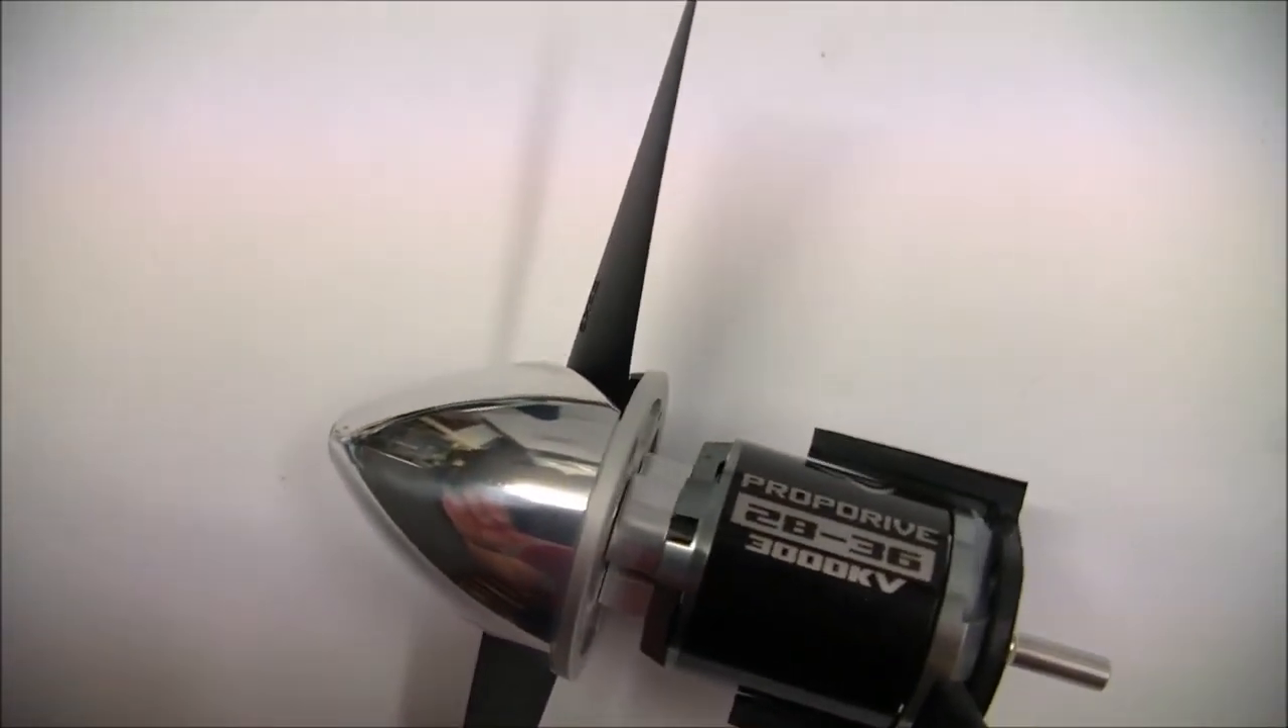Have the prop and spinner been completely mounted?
Yes.